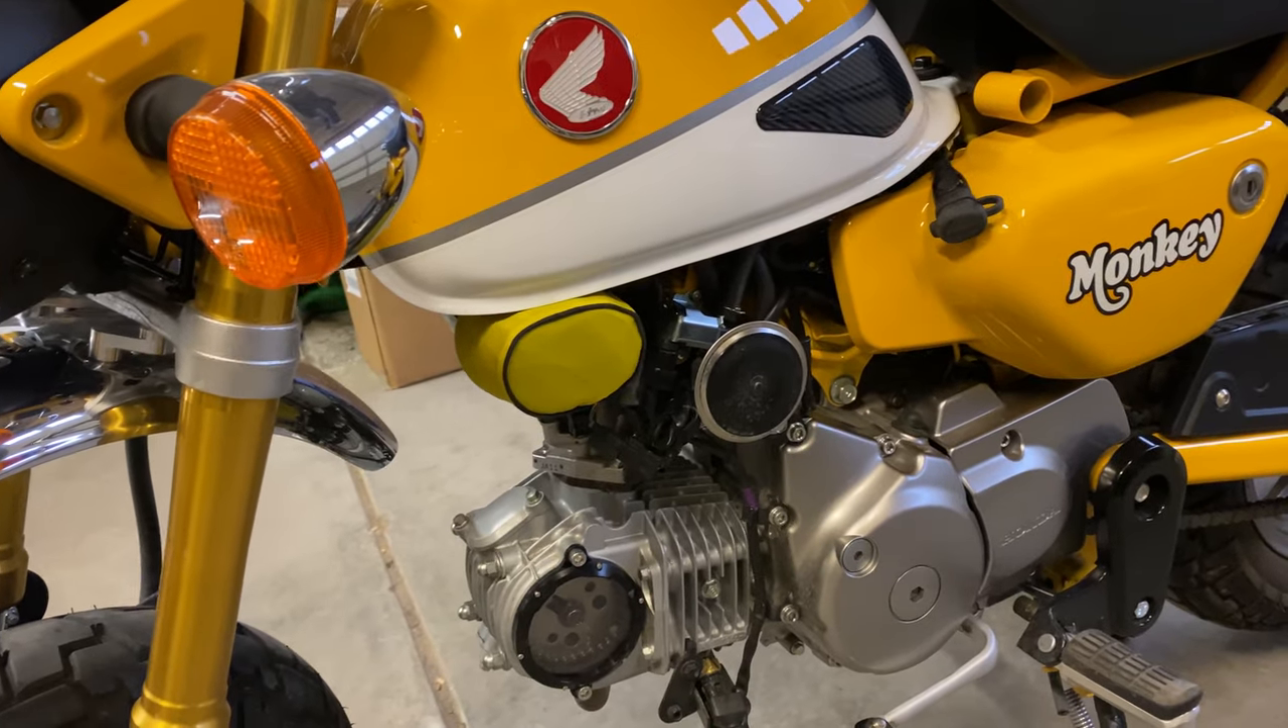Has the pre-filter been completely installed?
Yes.